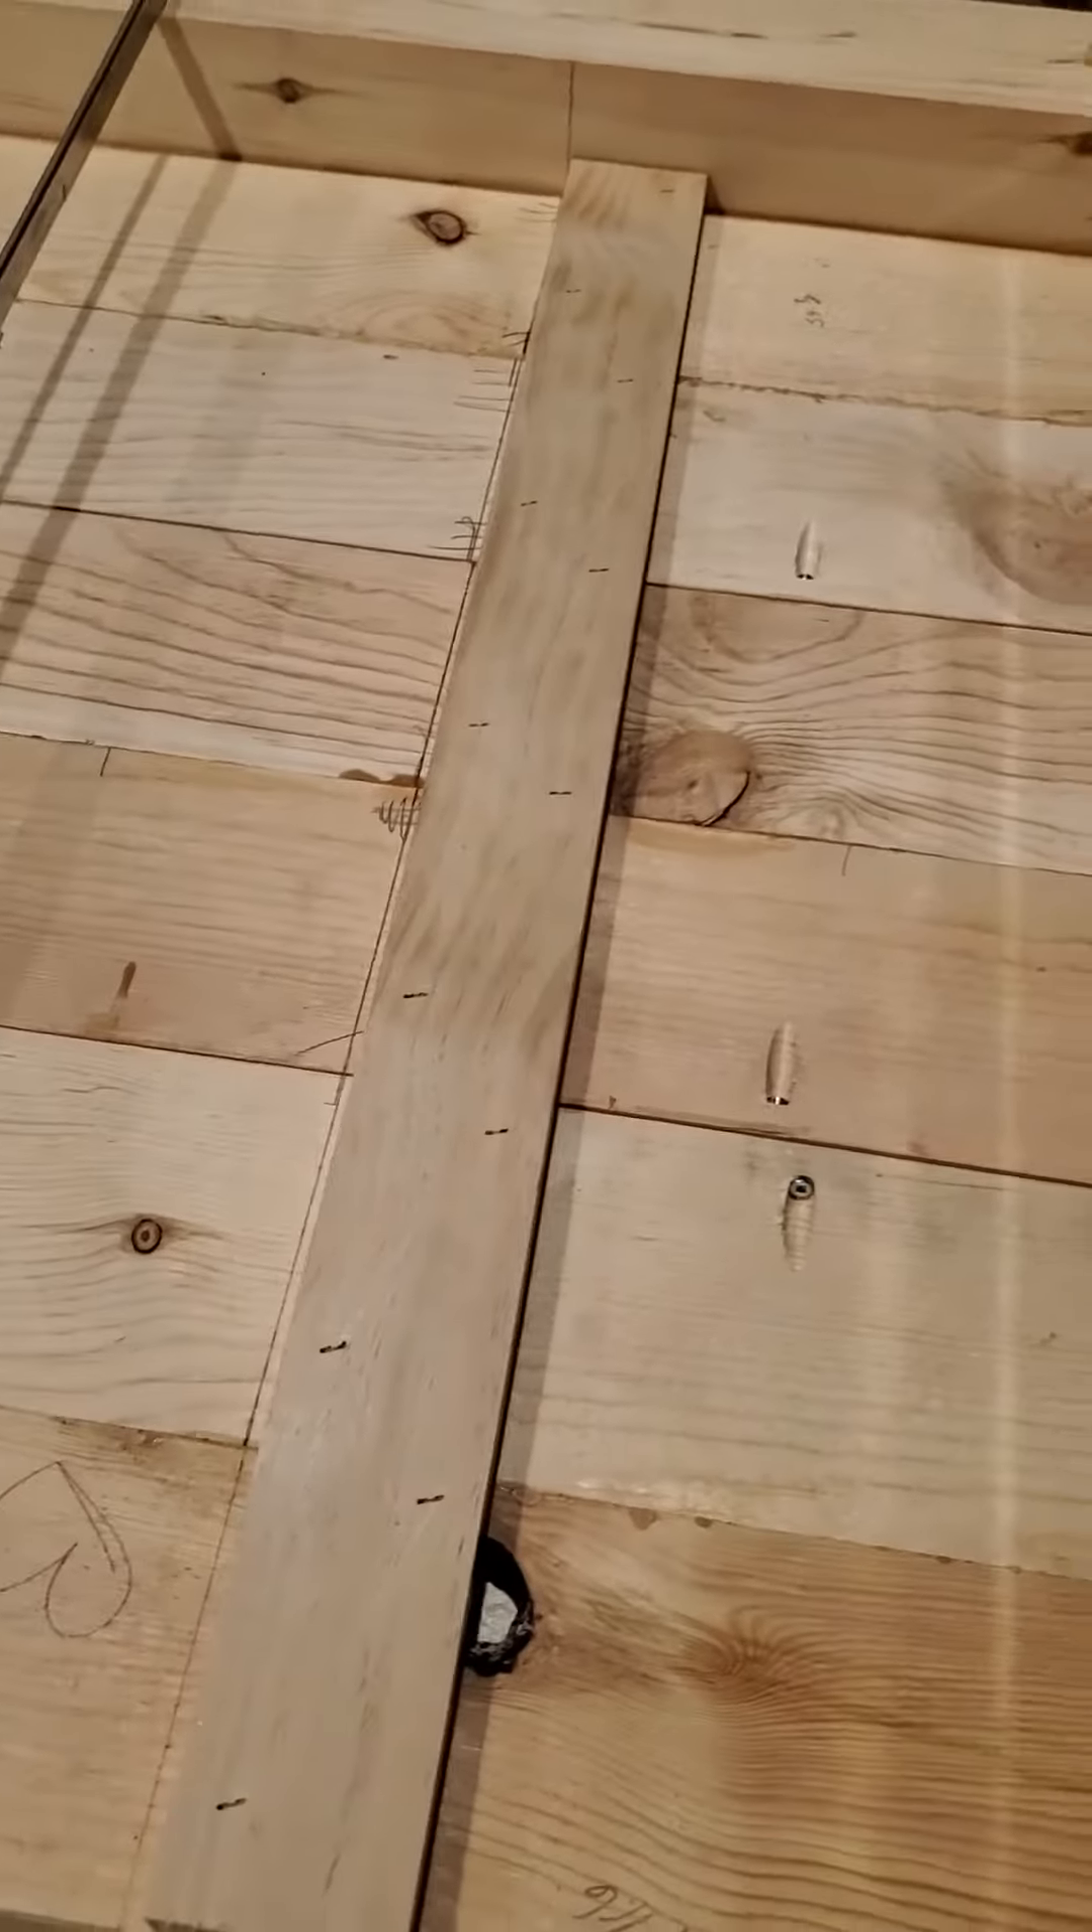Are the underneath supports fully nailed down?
Yes.